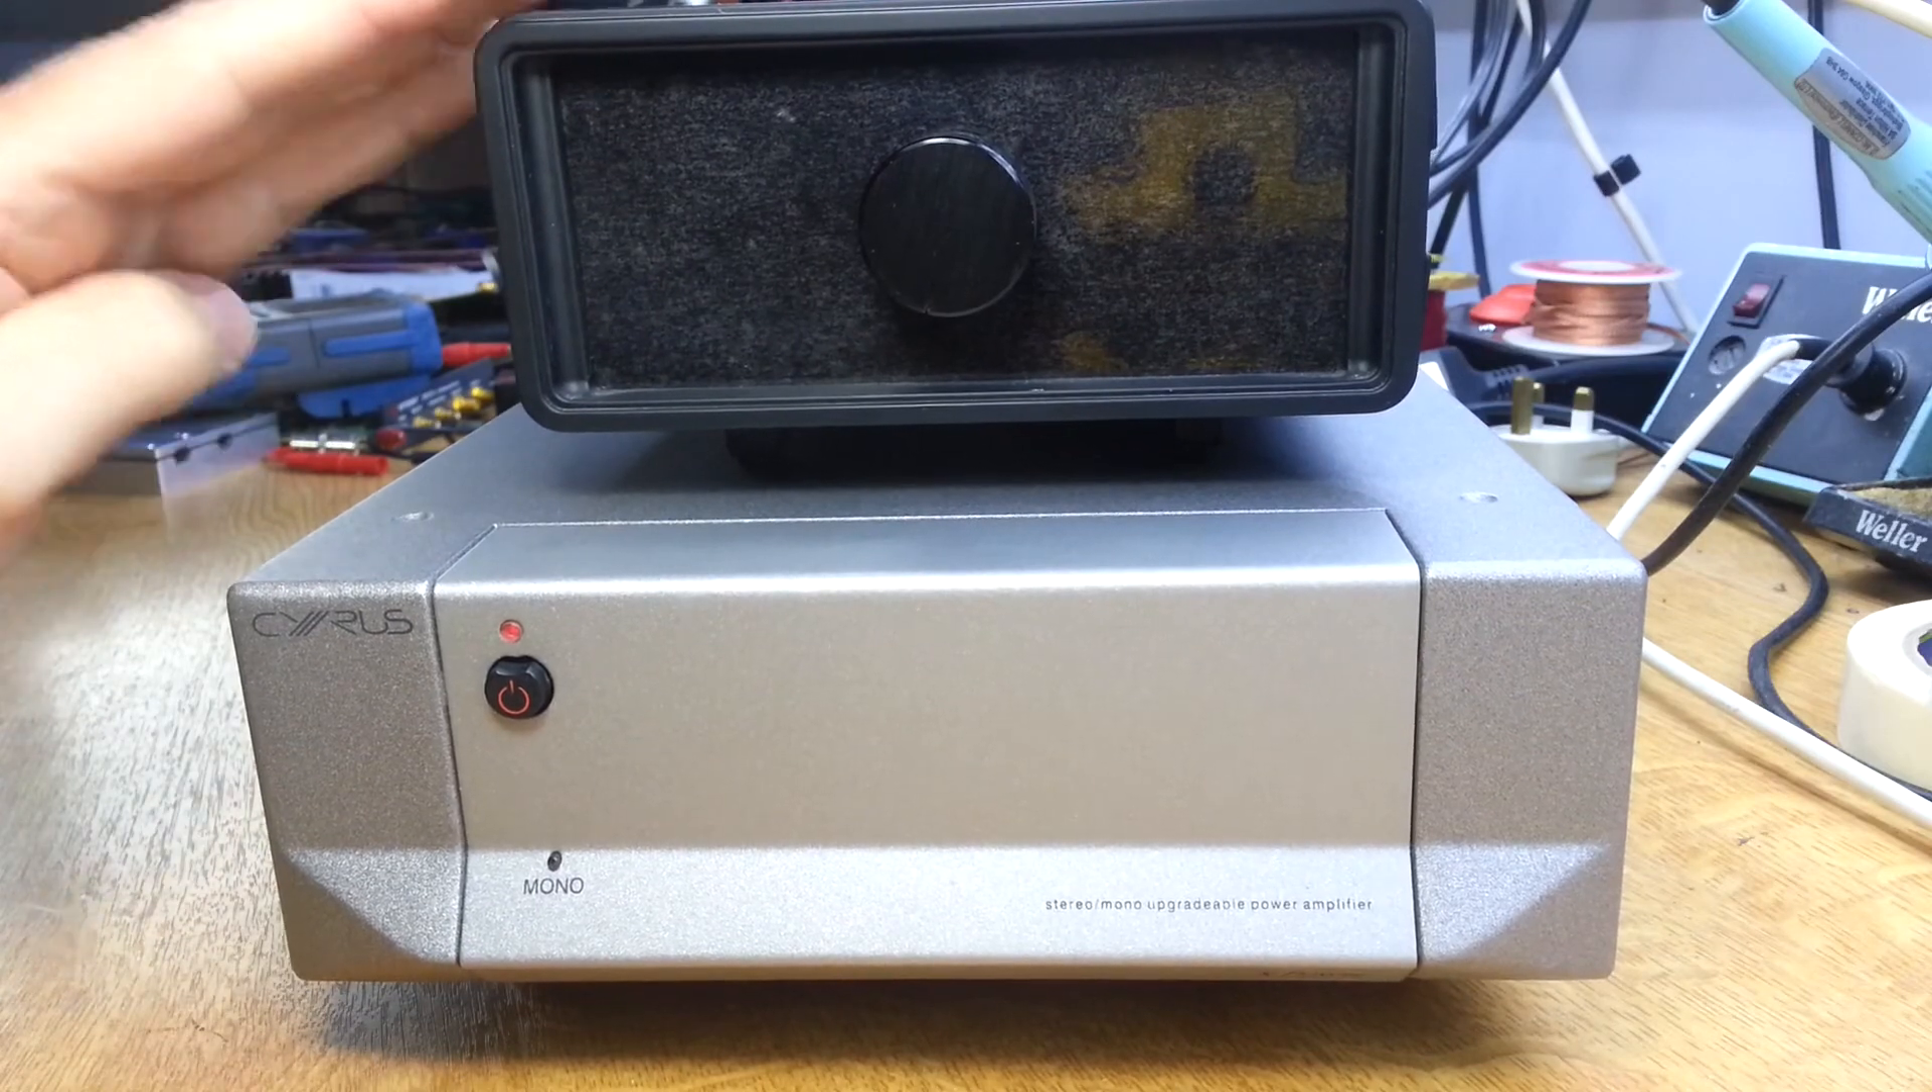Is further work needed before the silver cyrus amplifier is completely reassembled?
No.